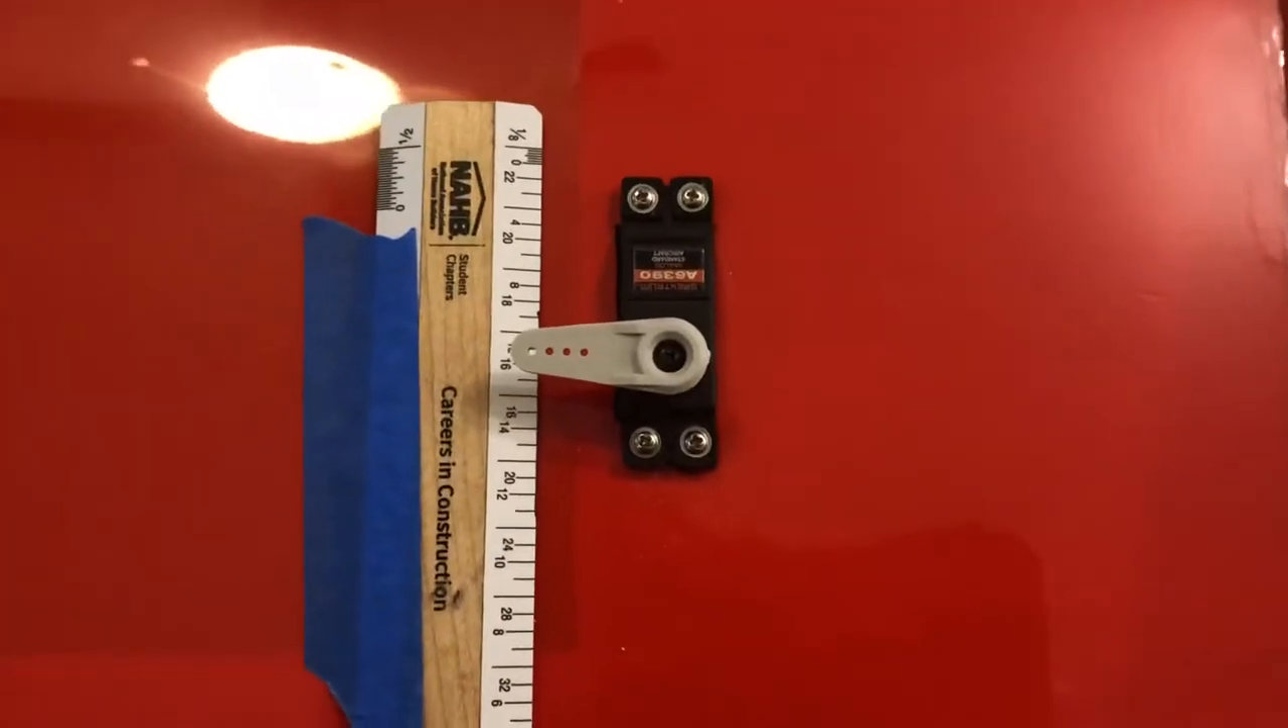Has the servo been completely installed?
Yes.